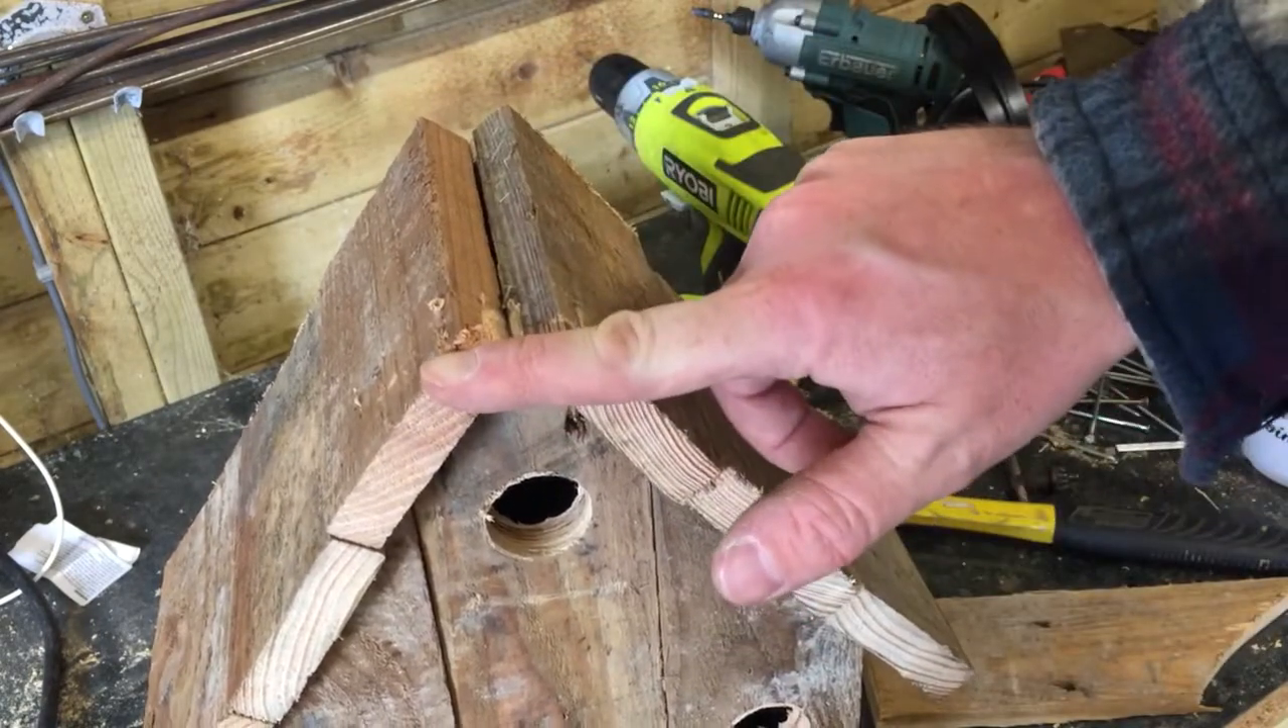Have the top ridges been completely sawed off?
No.